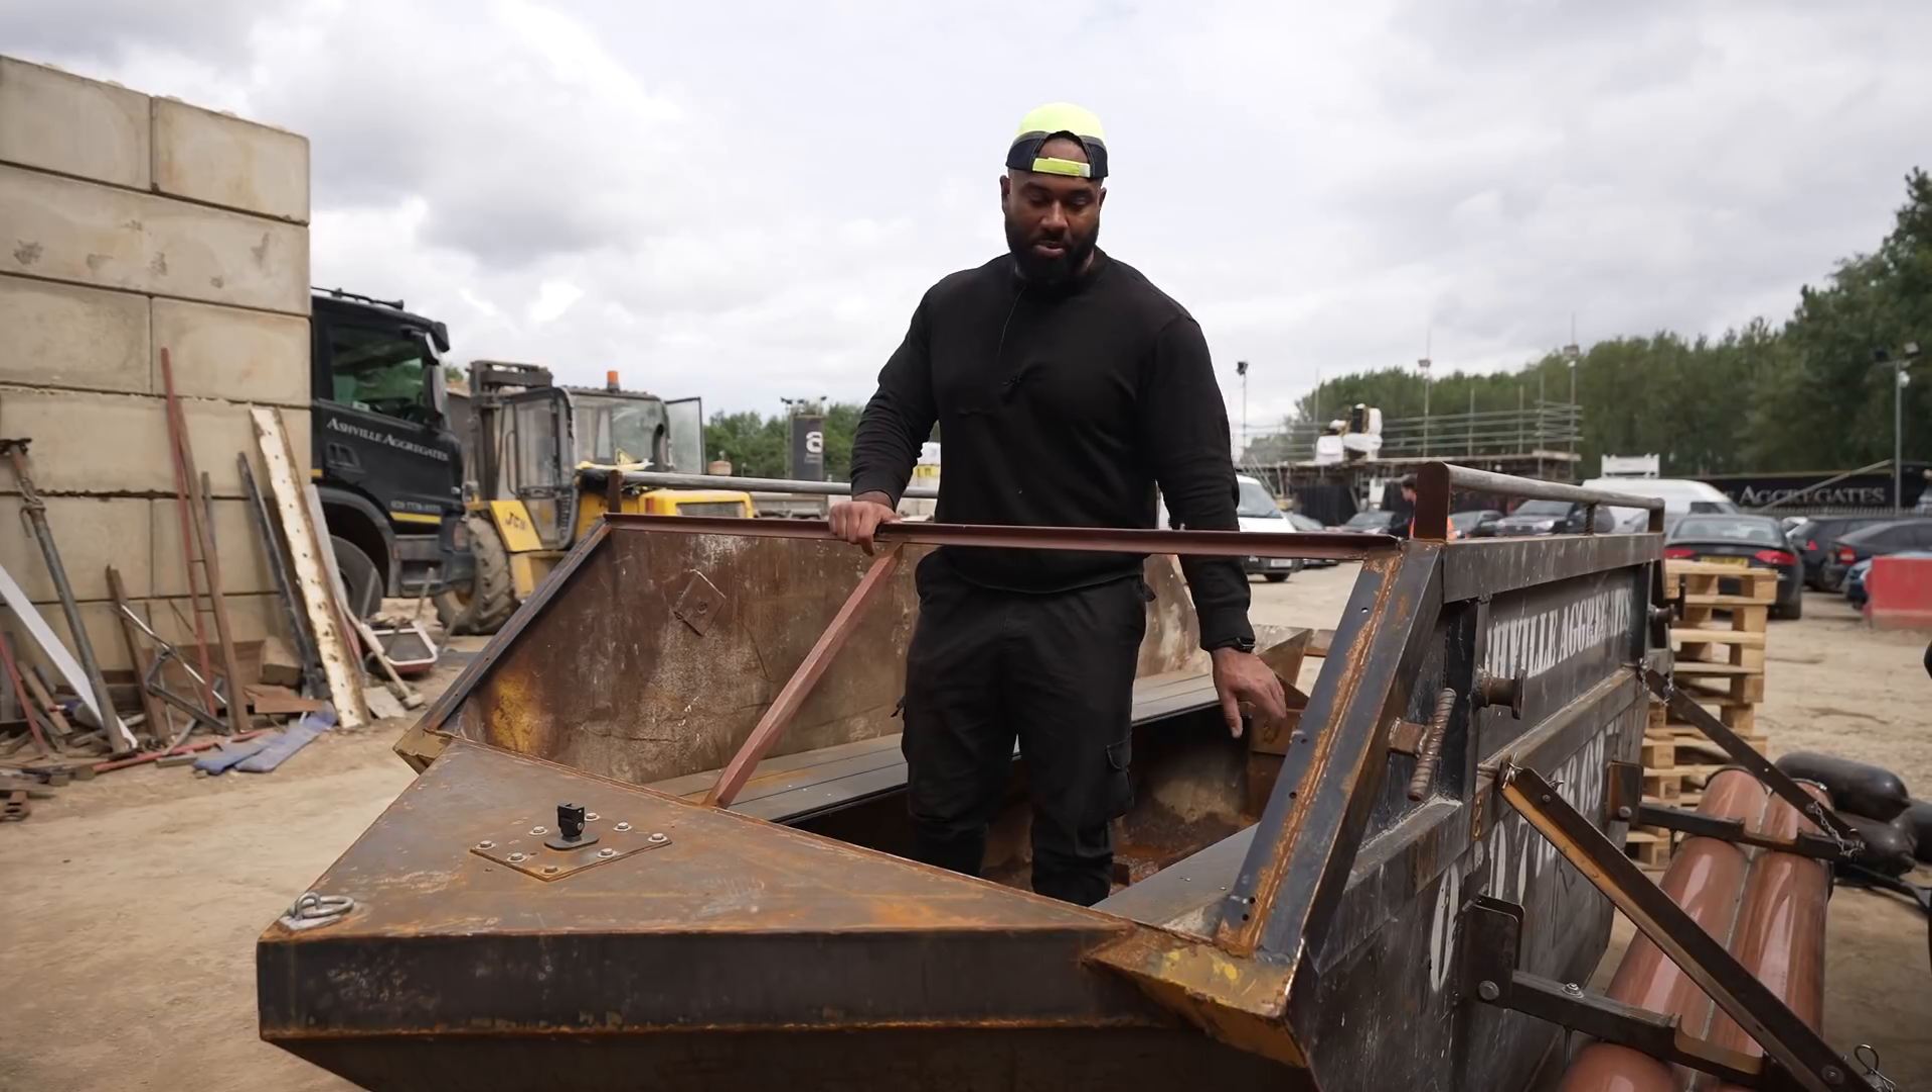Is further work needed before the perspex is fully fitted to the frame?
Yes.